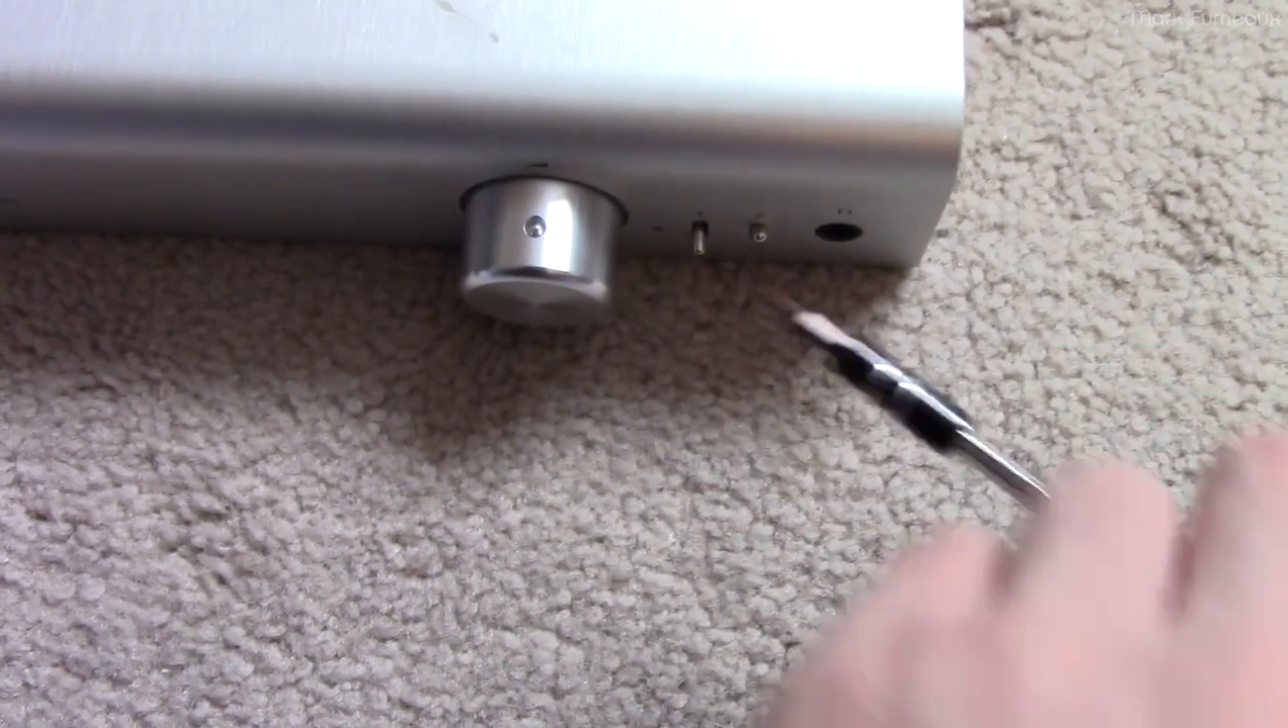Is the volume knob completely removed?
No.